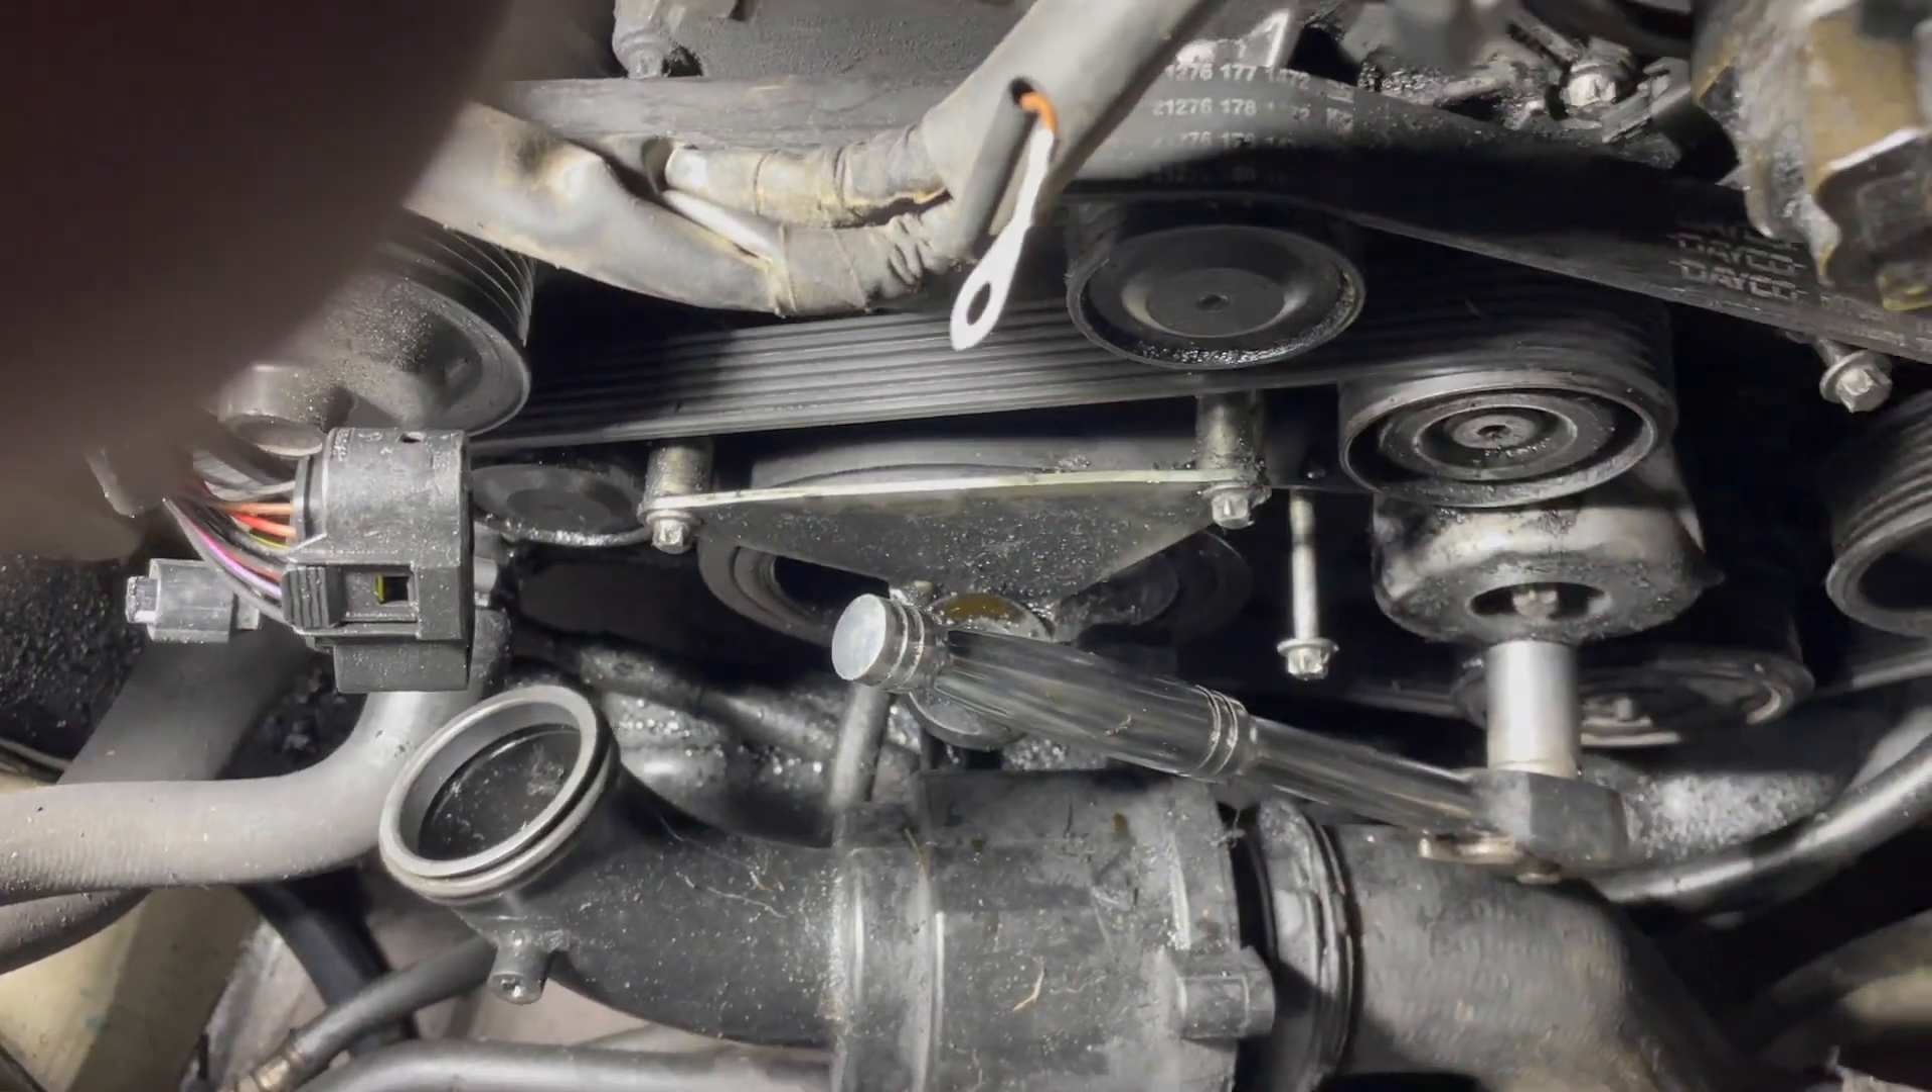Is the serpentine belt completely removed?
No.